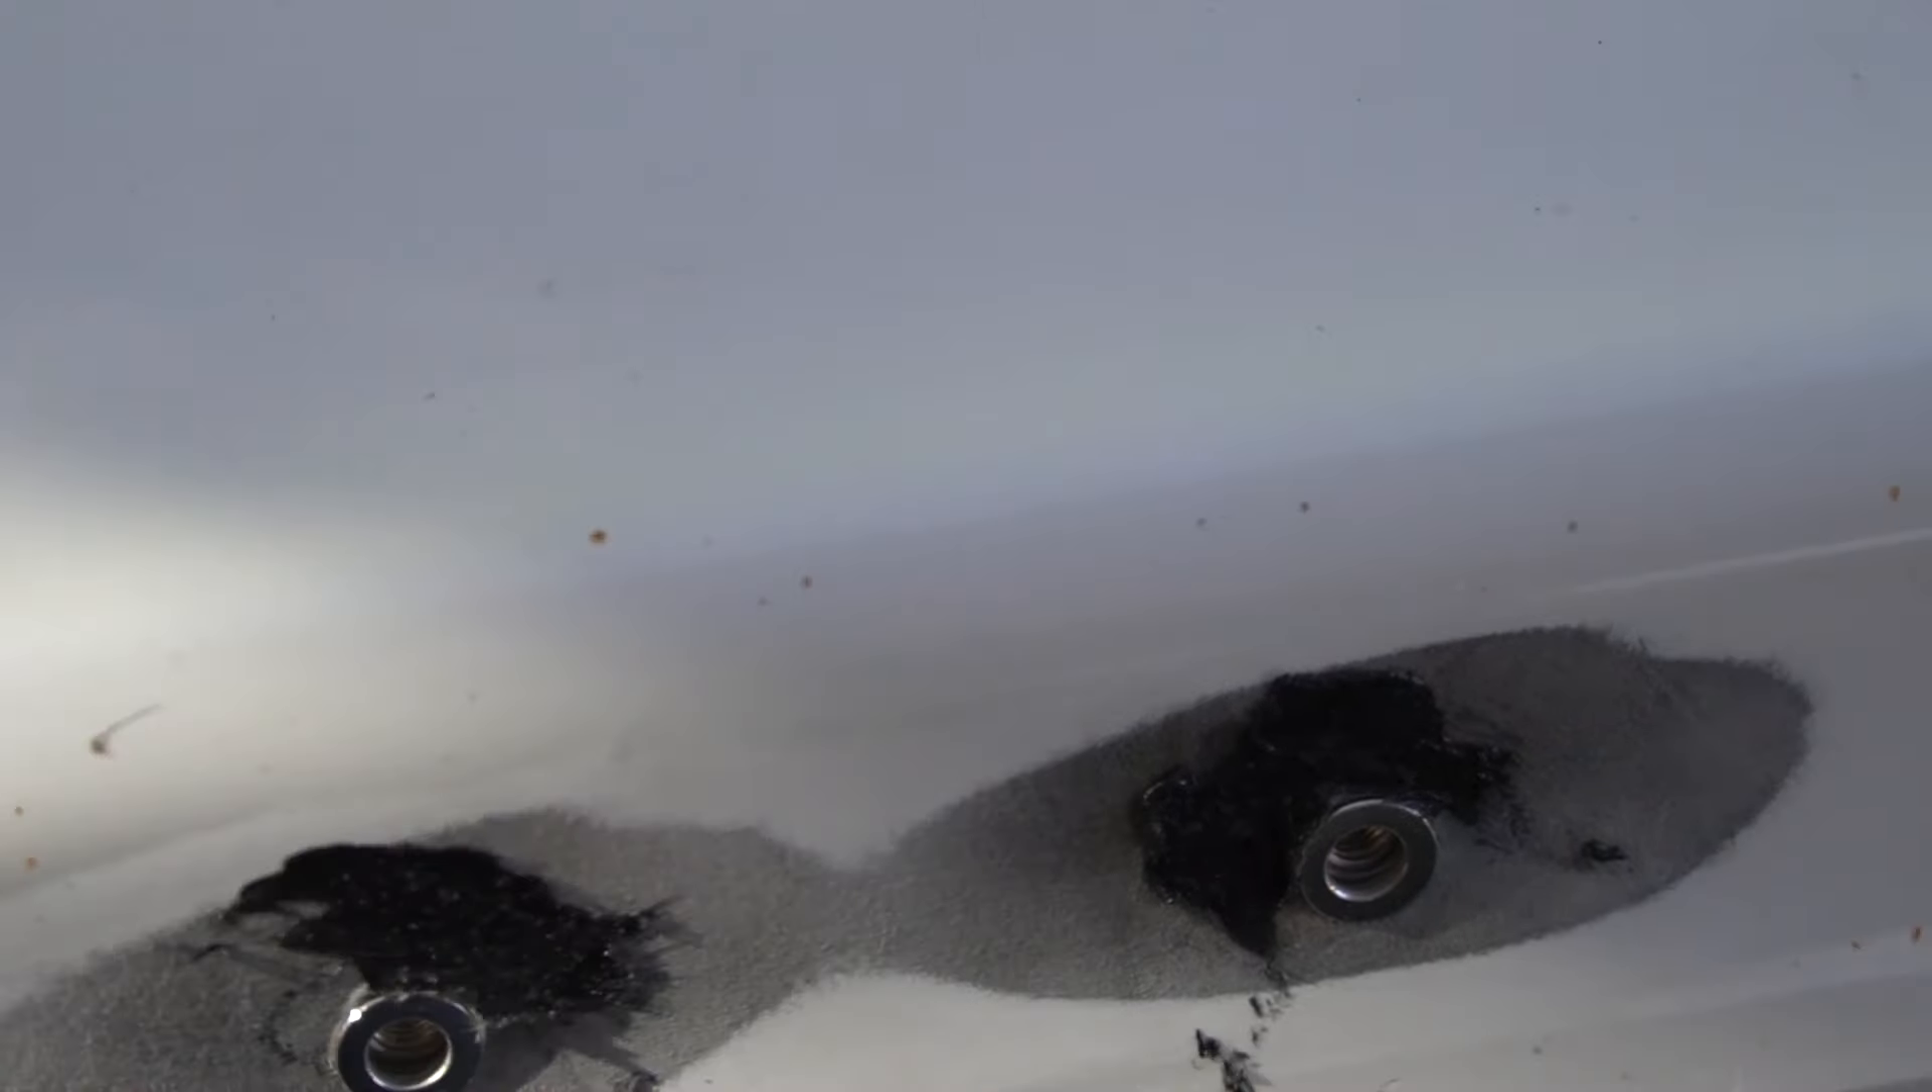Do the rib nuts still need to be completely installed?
No.